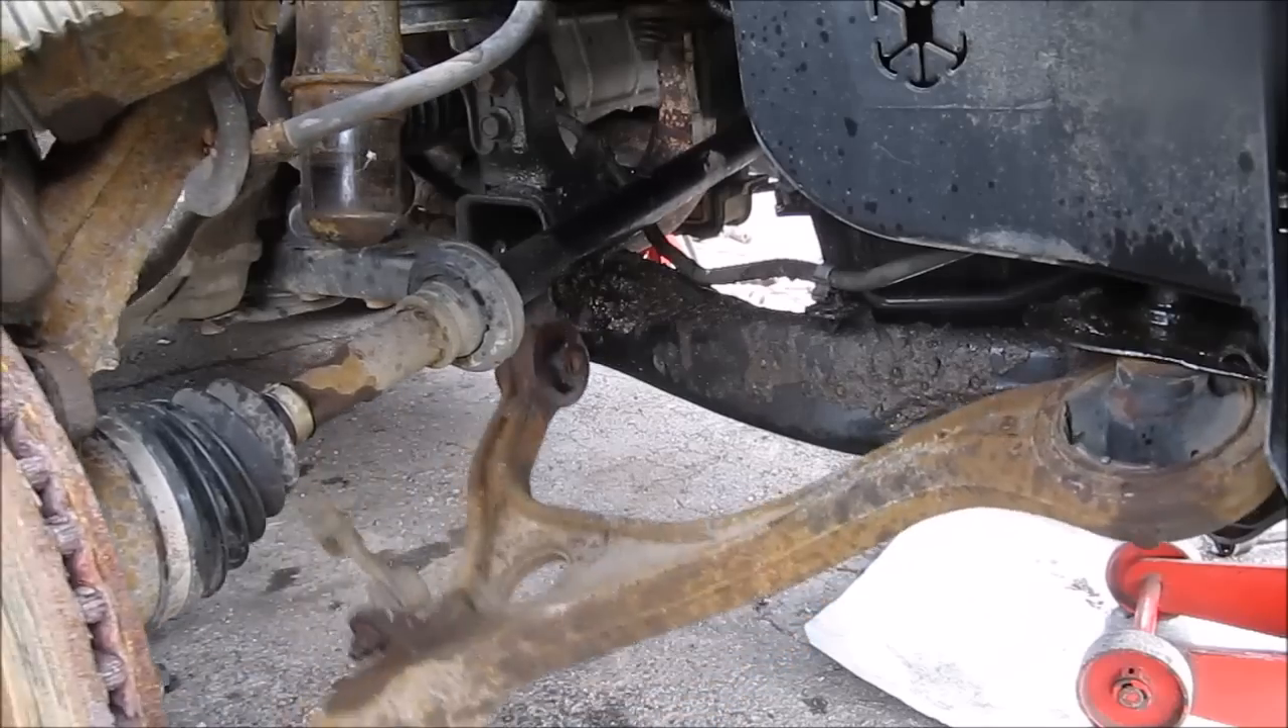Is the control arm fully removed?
No.